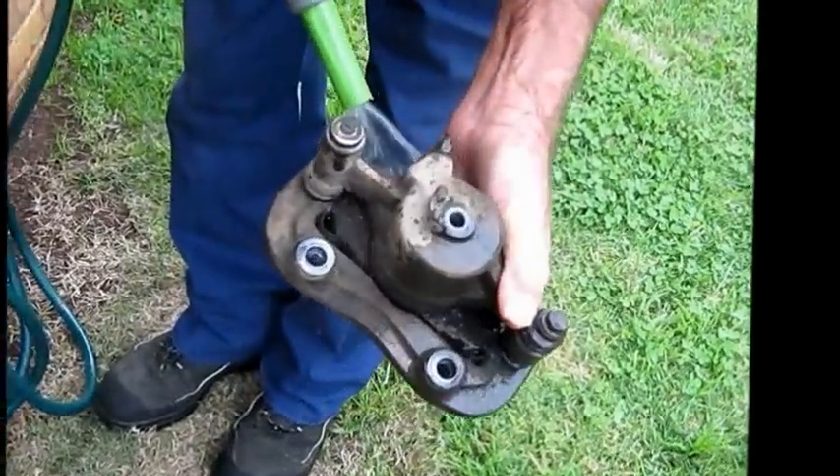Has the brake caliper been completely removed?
Yes.